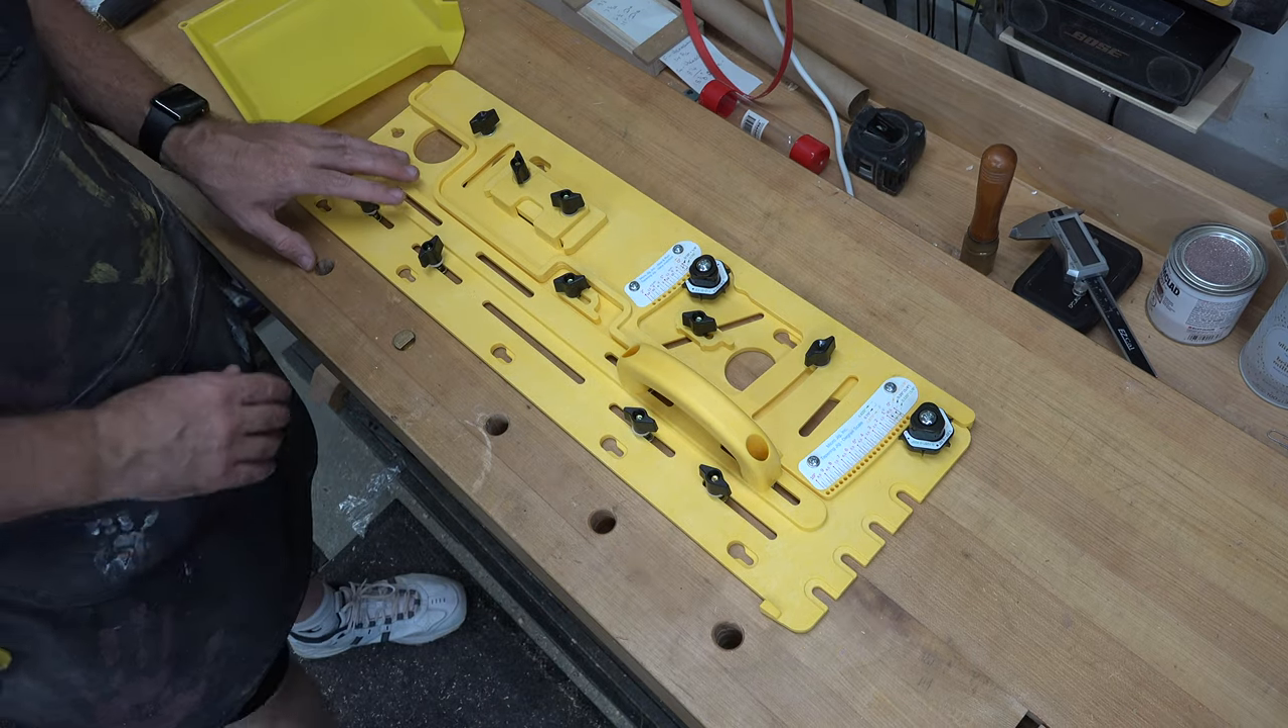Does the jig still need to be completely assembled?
No.